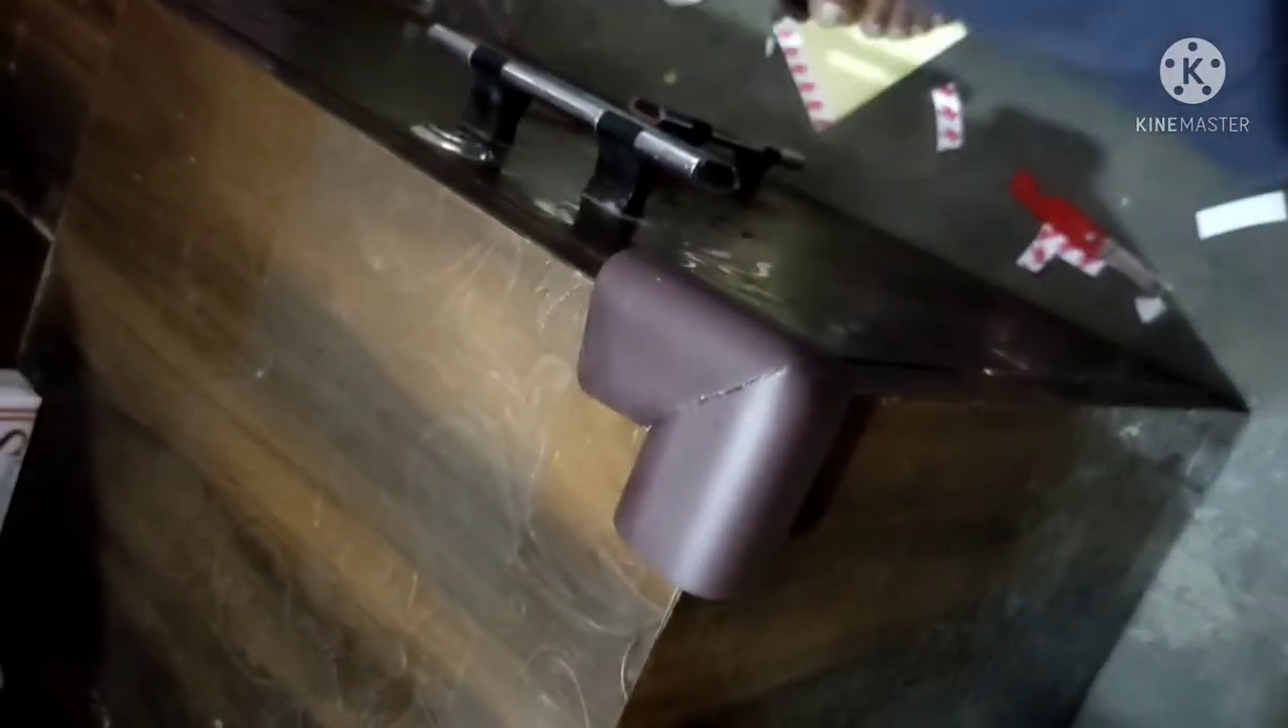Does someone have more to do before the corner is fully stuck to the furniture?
No.